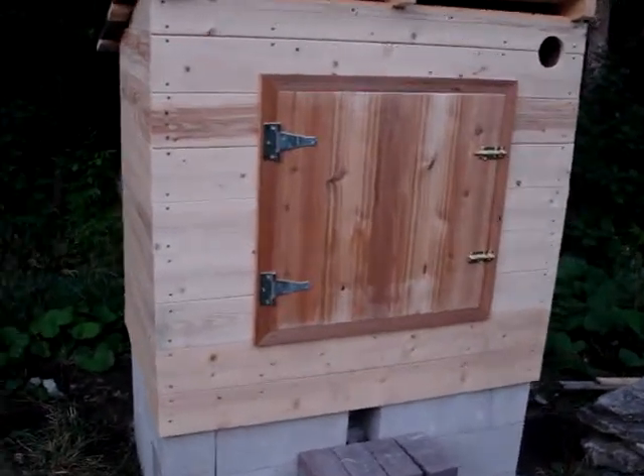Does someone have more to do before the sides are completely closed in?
No.